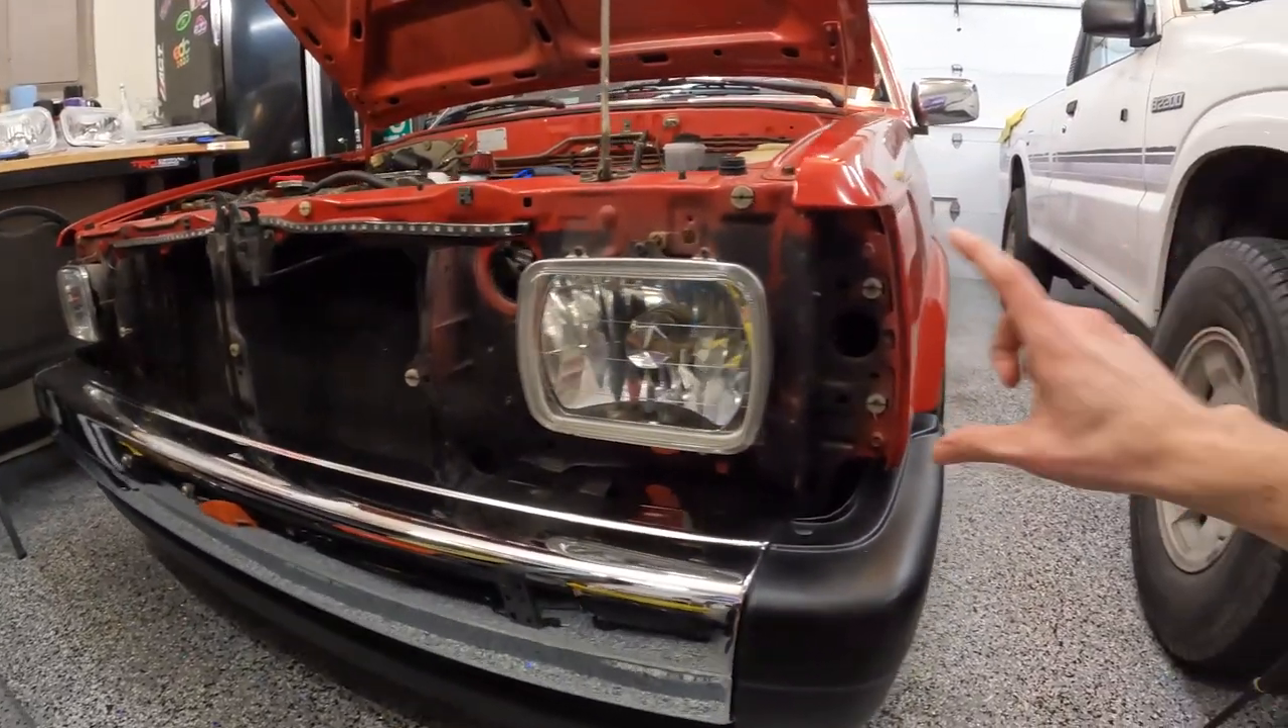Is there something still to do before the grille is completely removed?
No.